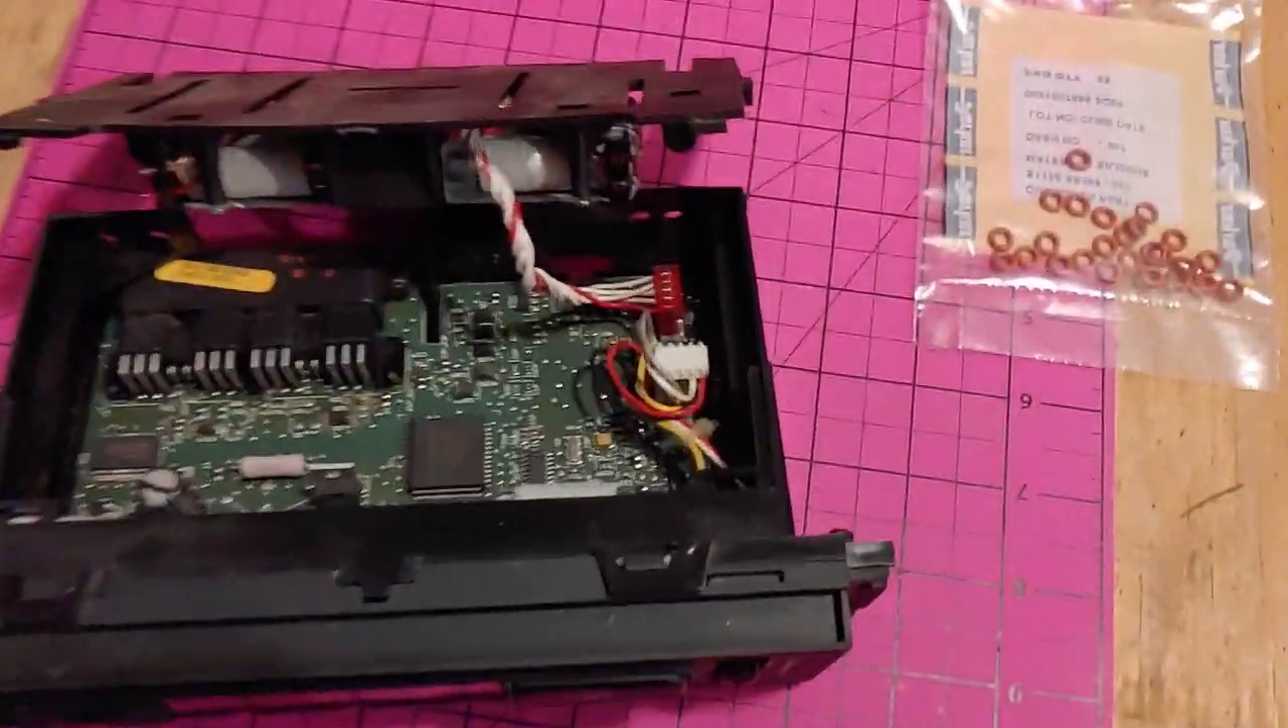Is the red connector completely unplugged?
No.